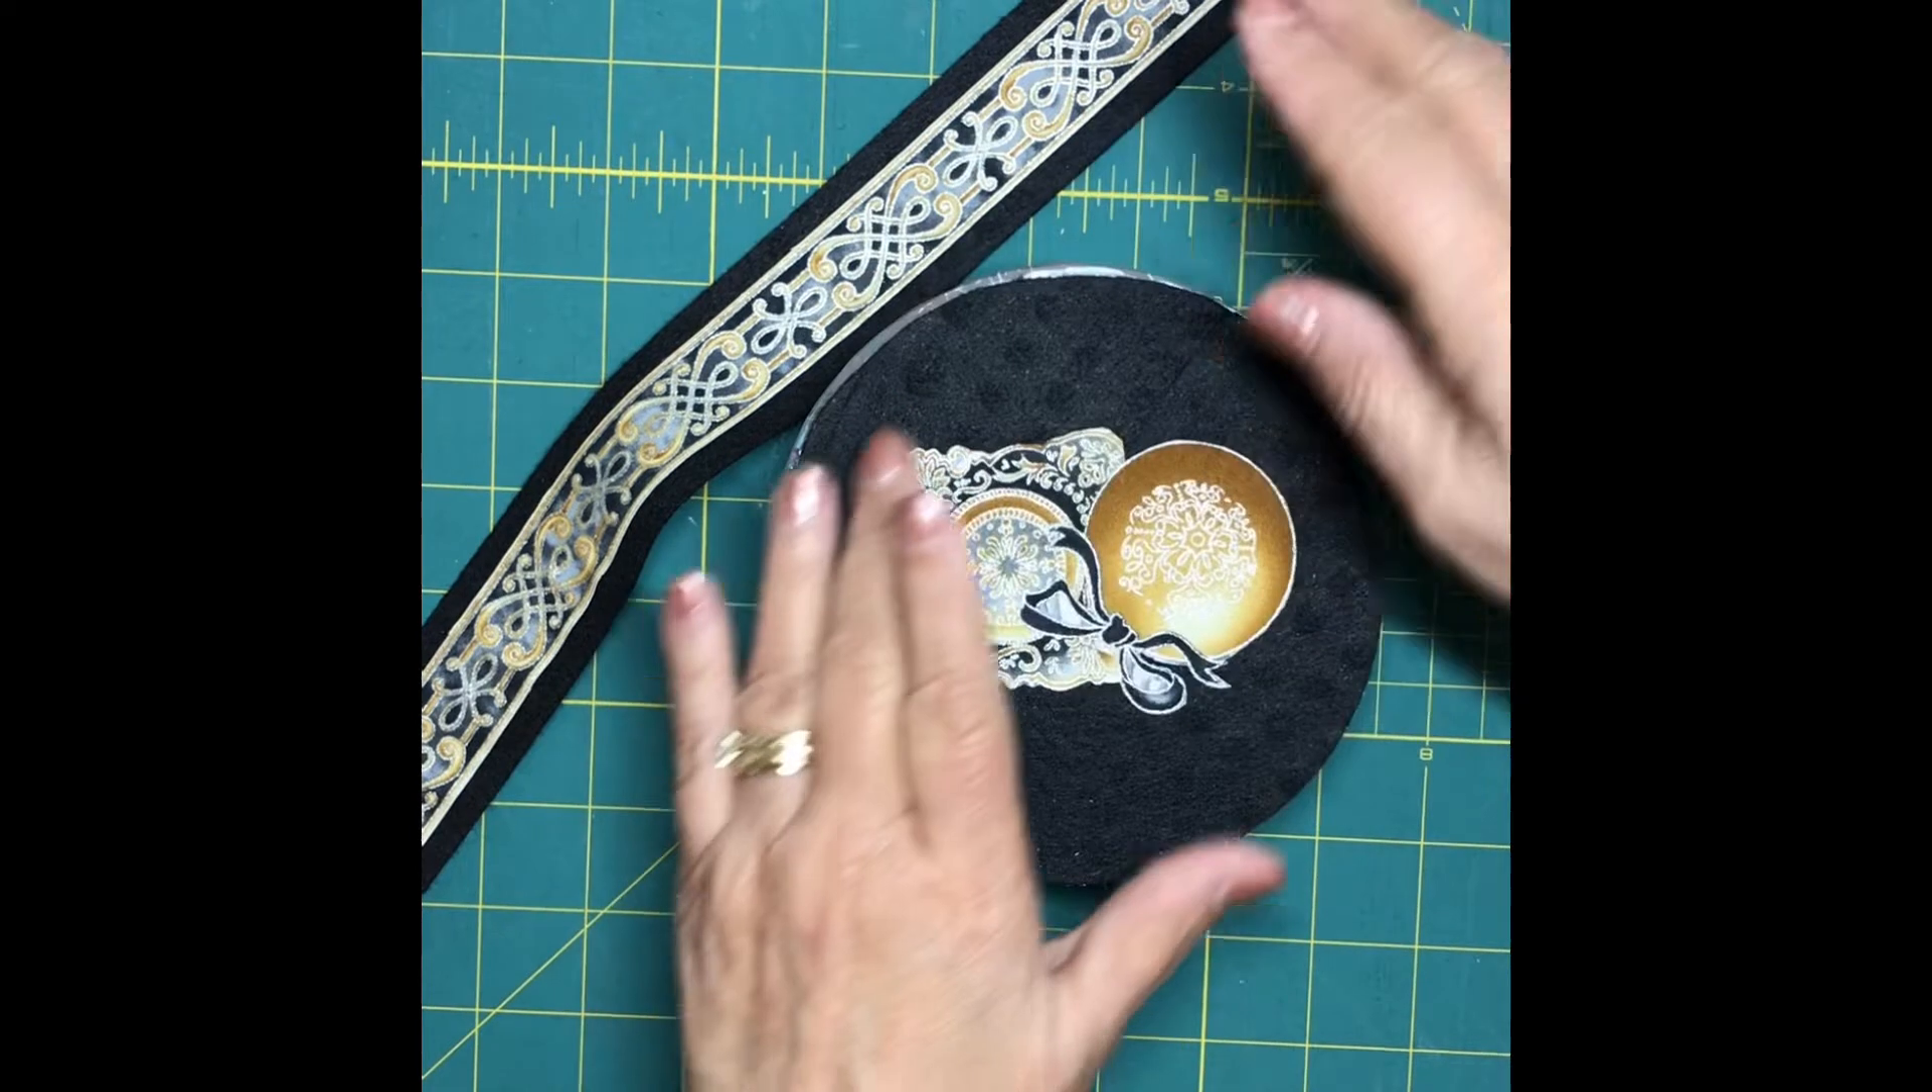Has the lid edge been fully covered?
No.